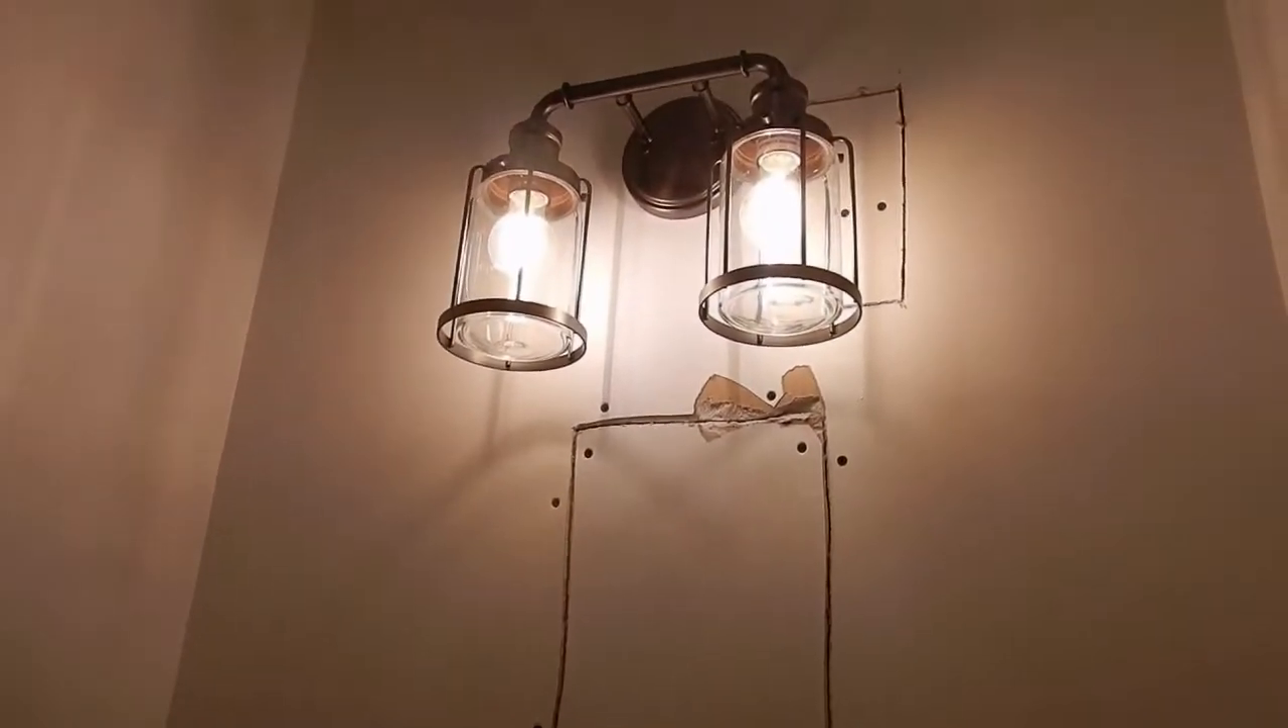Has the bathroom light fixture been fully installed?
Yes.